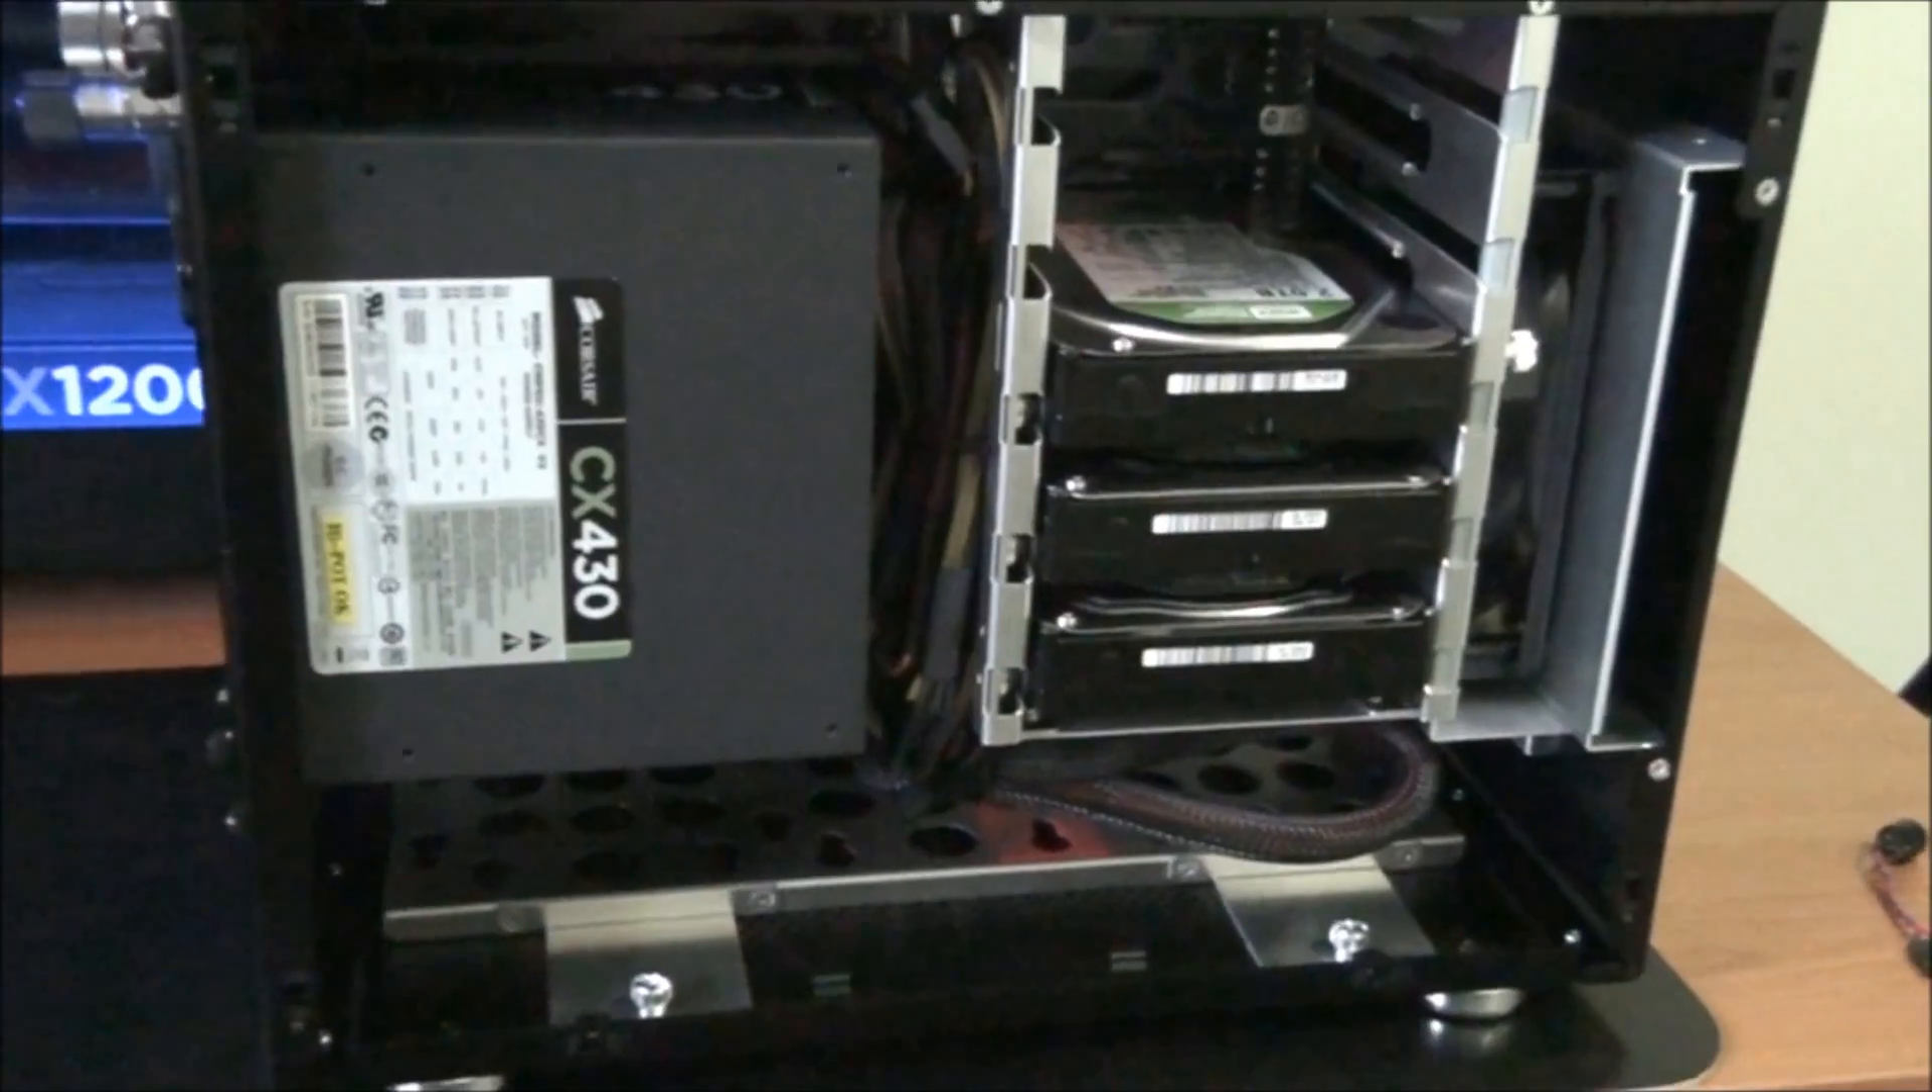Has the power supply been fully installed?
Yes.